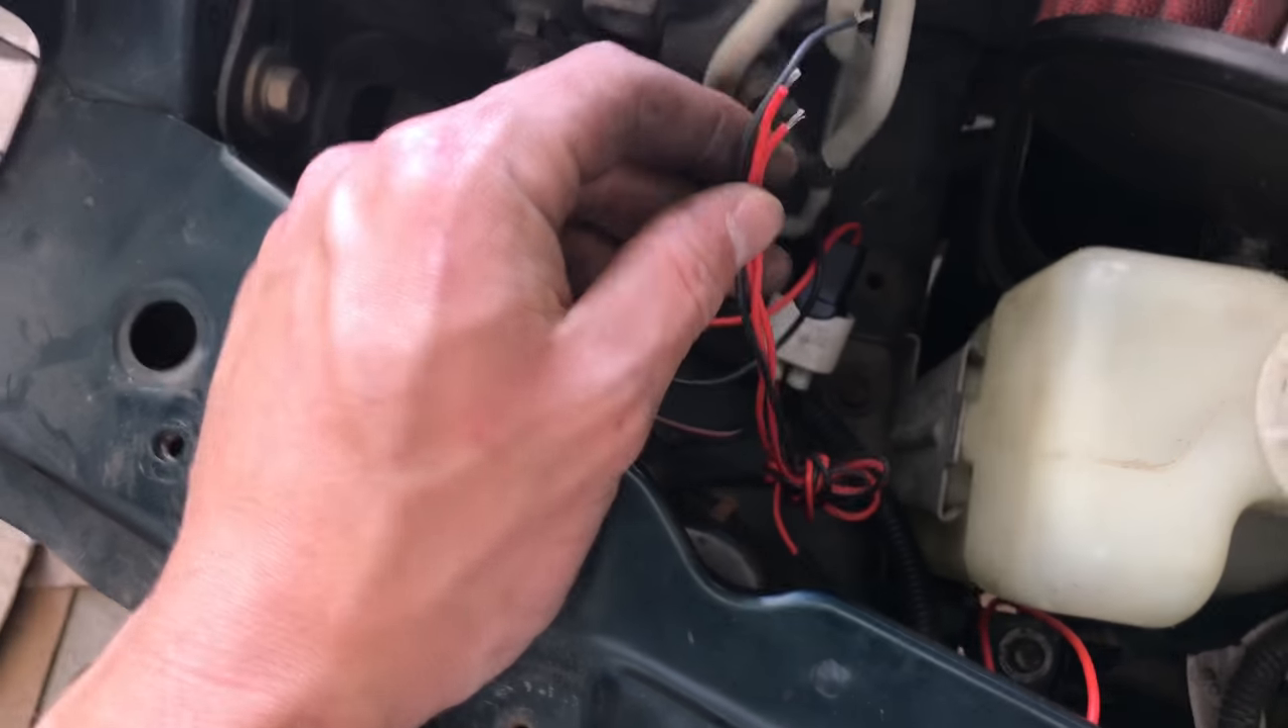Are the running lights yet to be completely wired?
Yes.